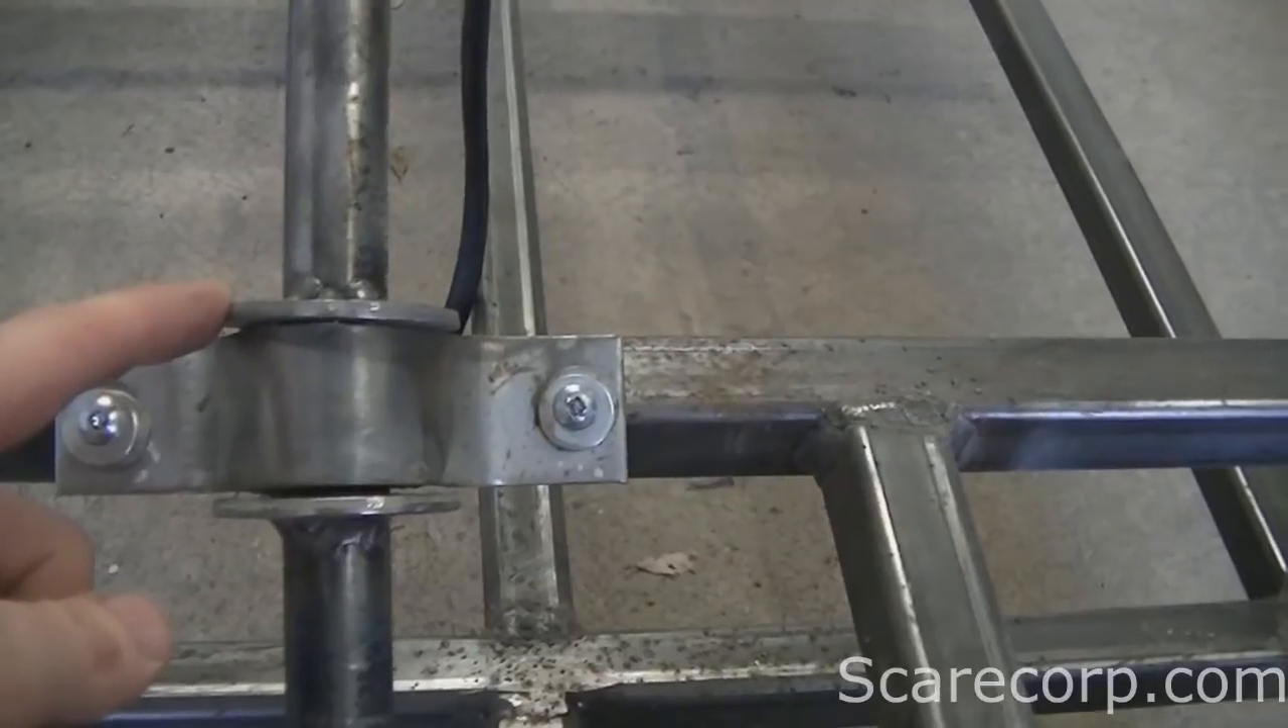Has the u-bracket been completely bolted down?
Yes.